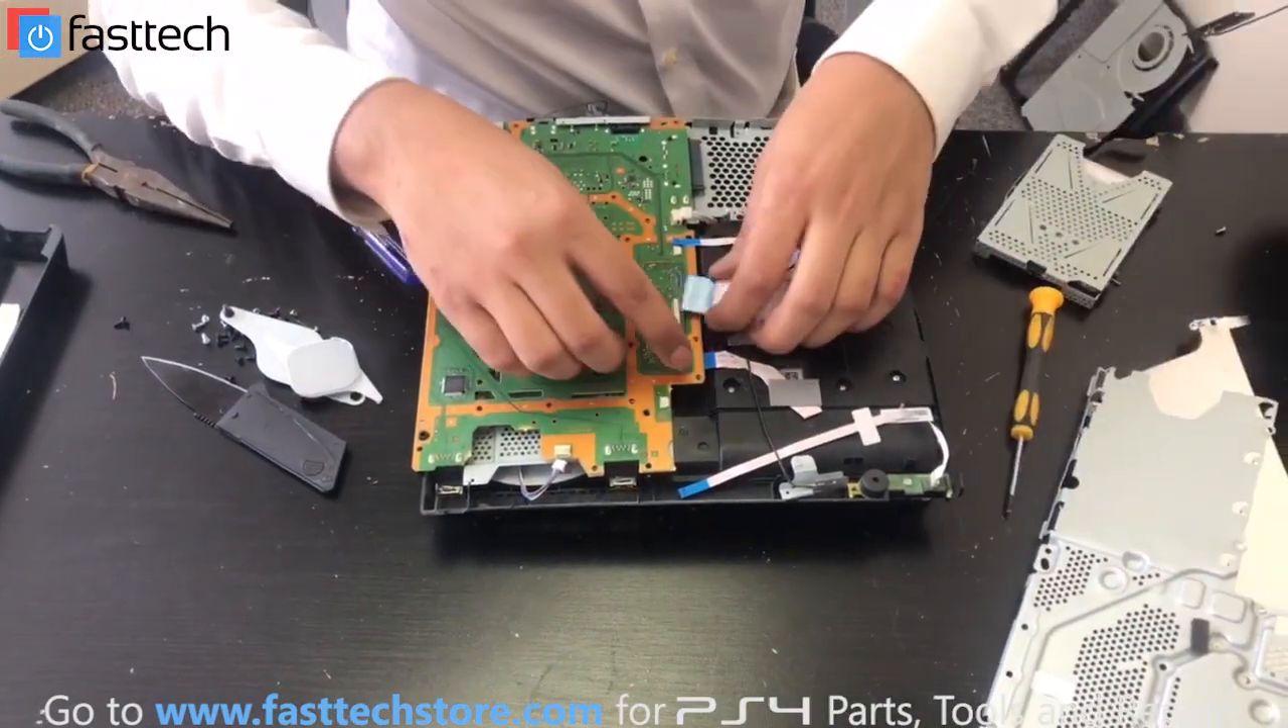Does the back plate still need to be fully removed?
No.